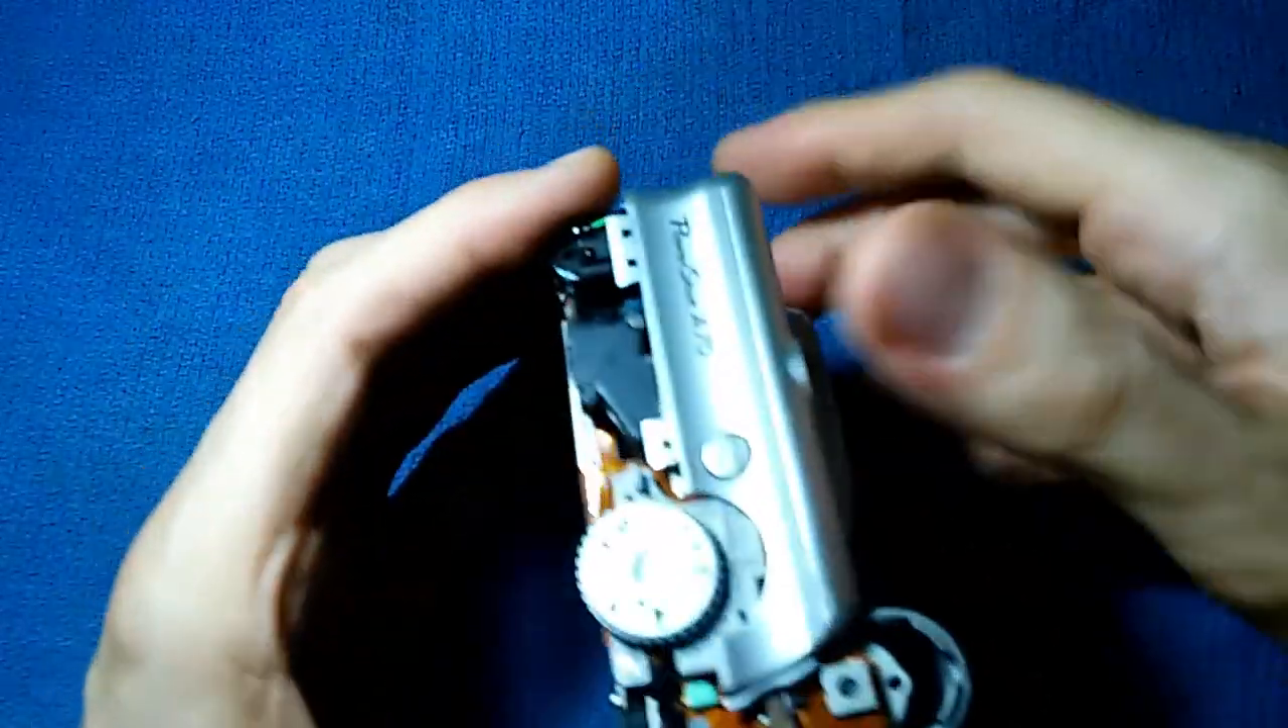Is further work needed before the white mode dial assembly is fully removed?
Yes.